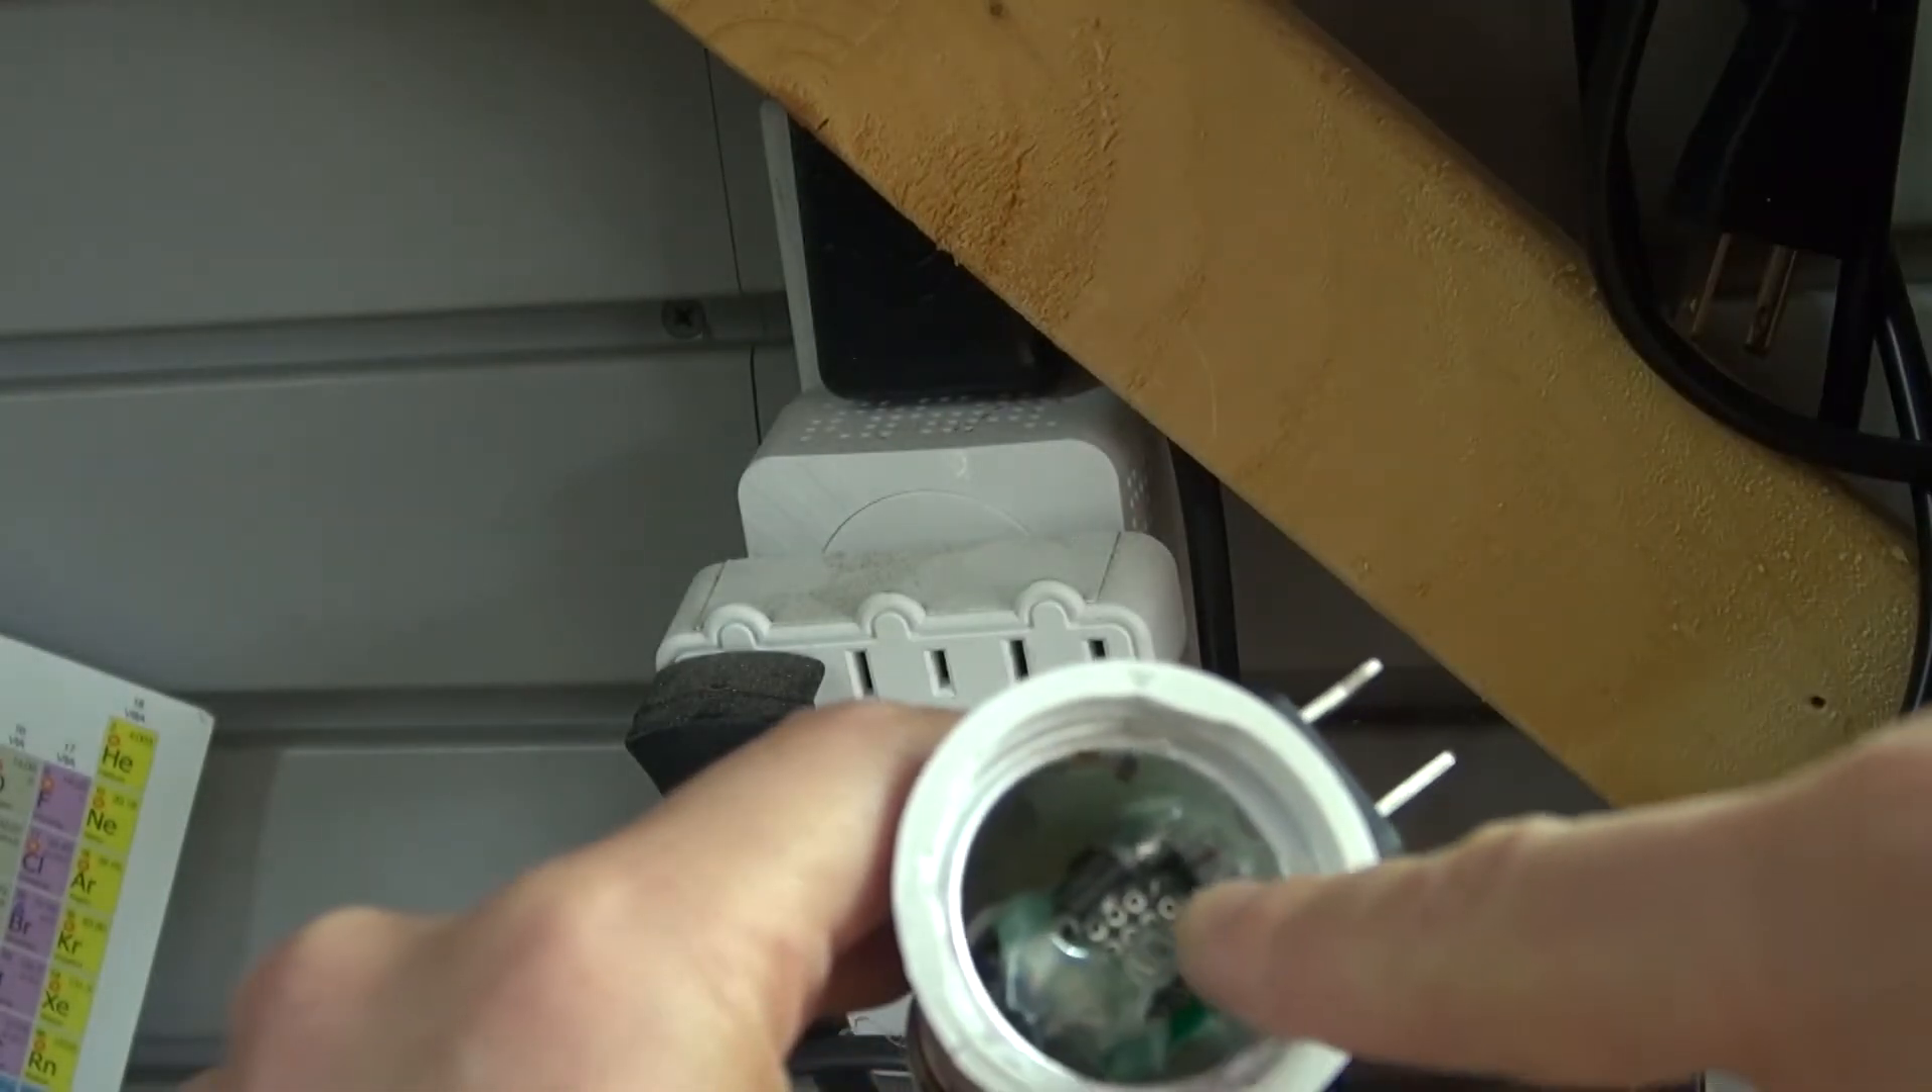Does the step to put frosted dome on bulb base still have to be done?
Yes.